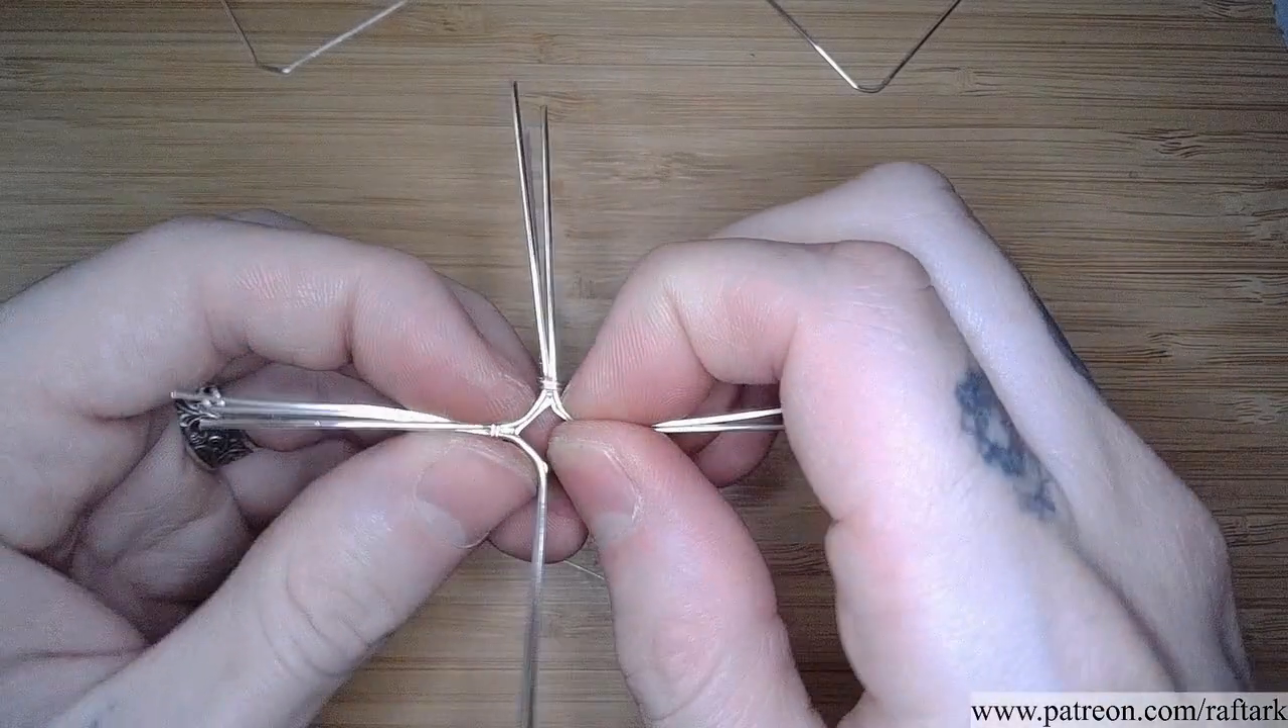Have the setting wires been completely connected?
No.